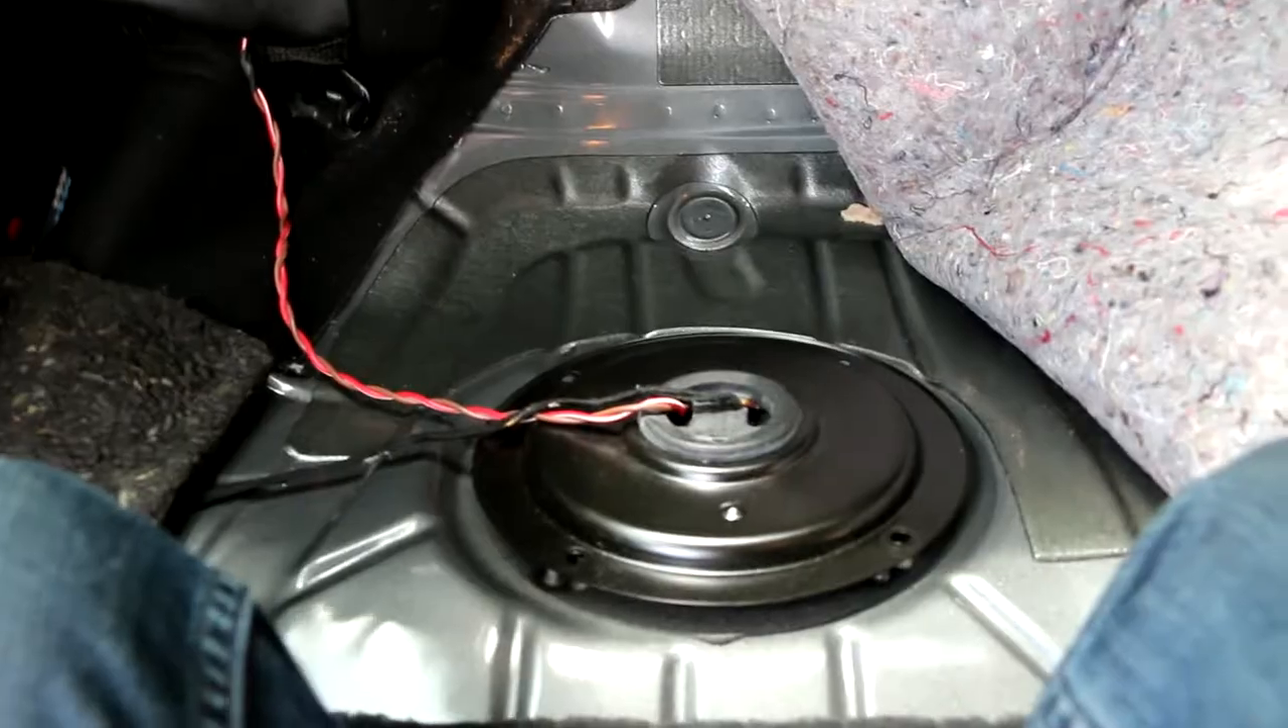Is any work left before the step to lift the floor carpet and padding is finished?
No.